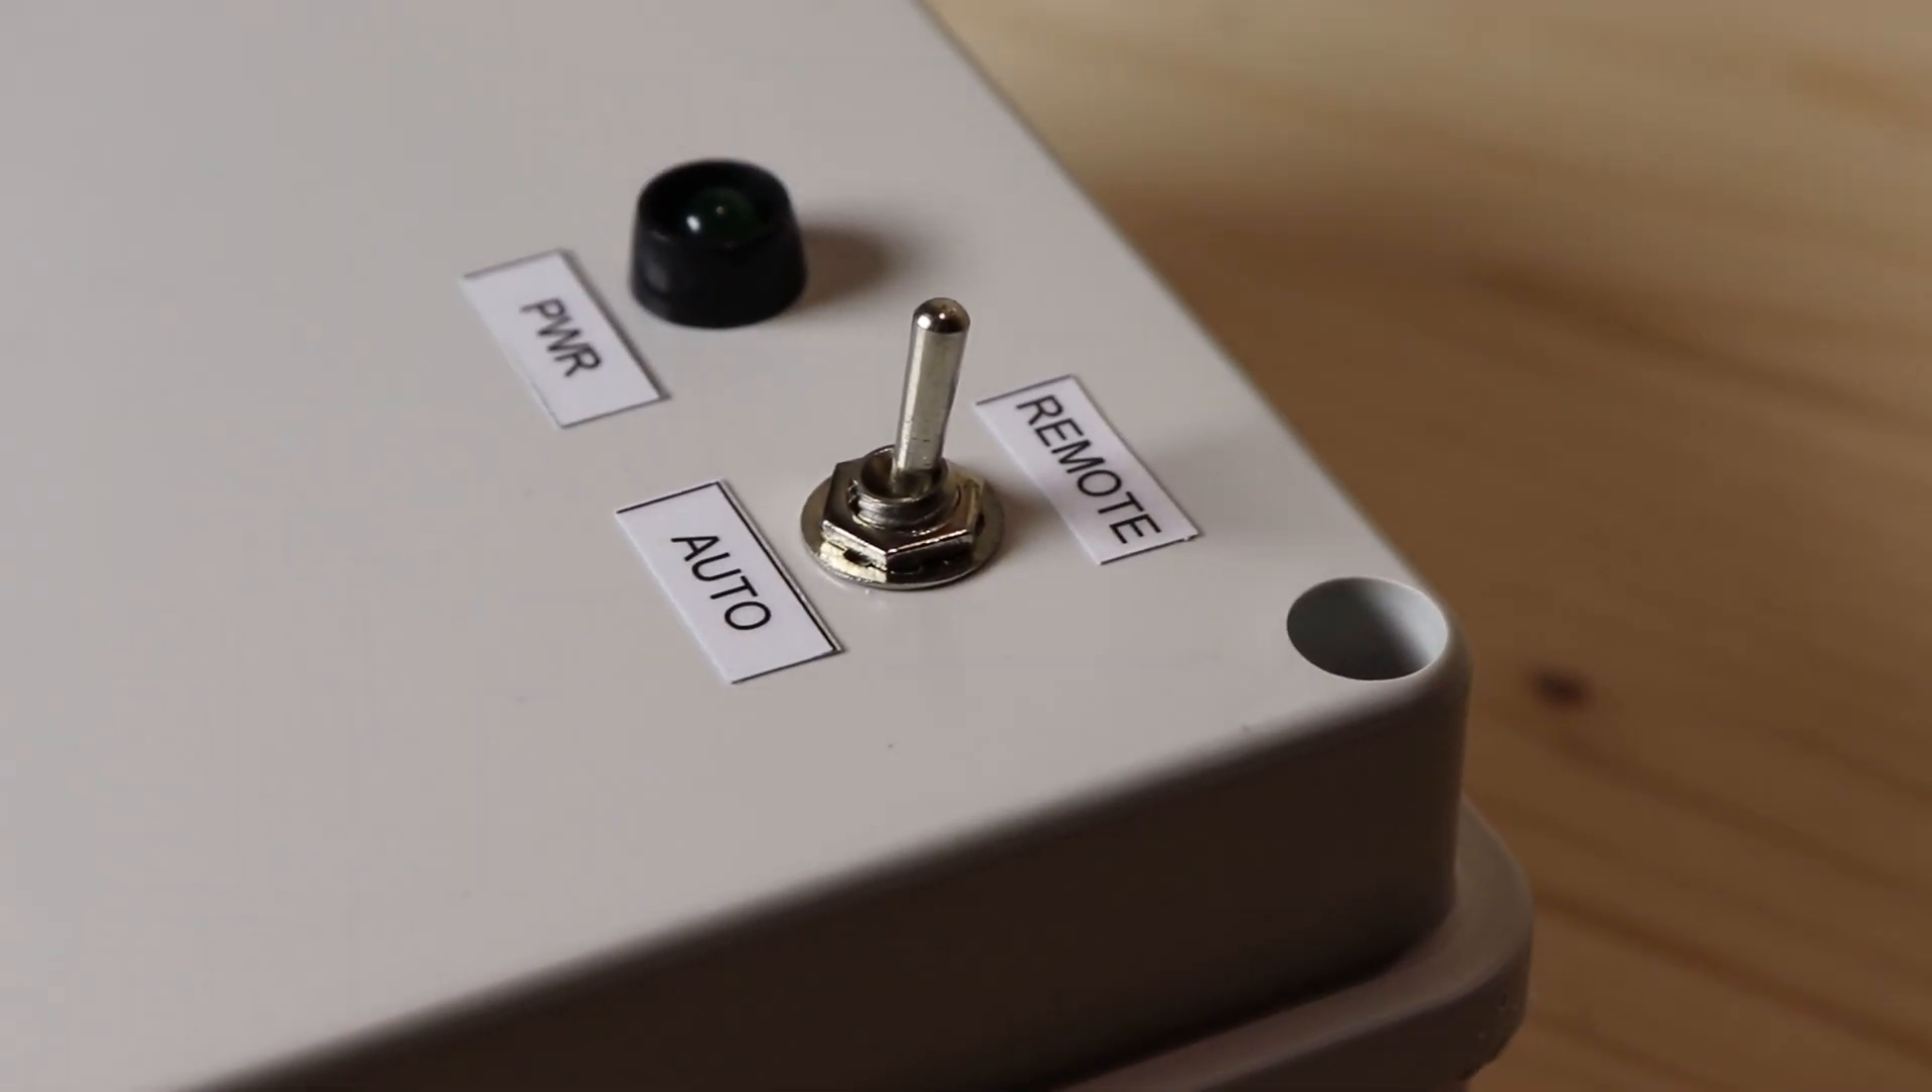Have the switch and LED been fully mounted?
Yes.